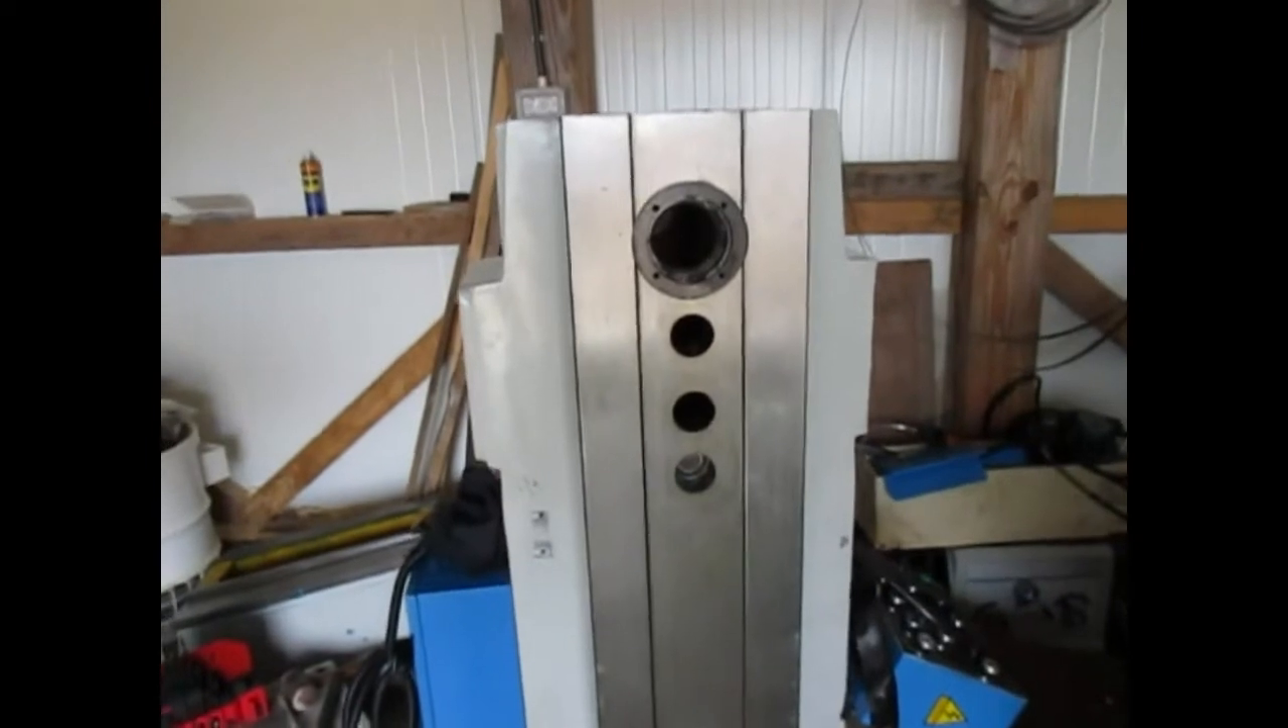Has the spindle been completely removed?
Yes.